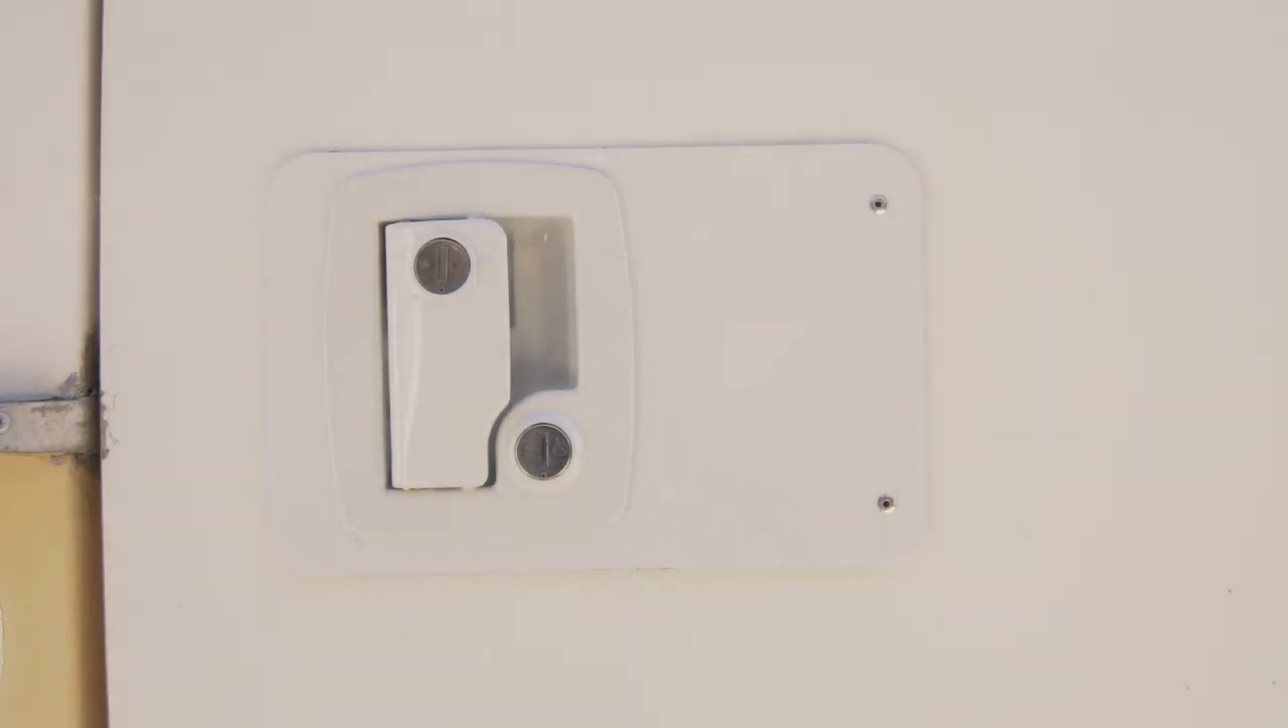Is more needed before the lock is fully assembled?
No.